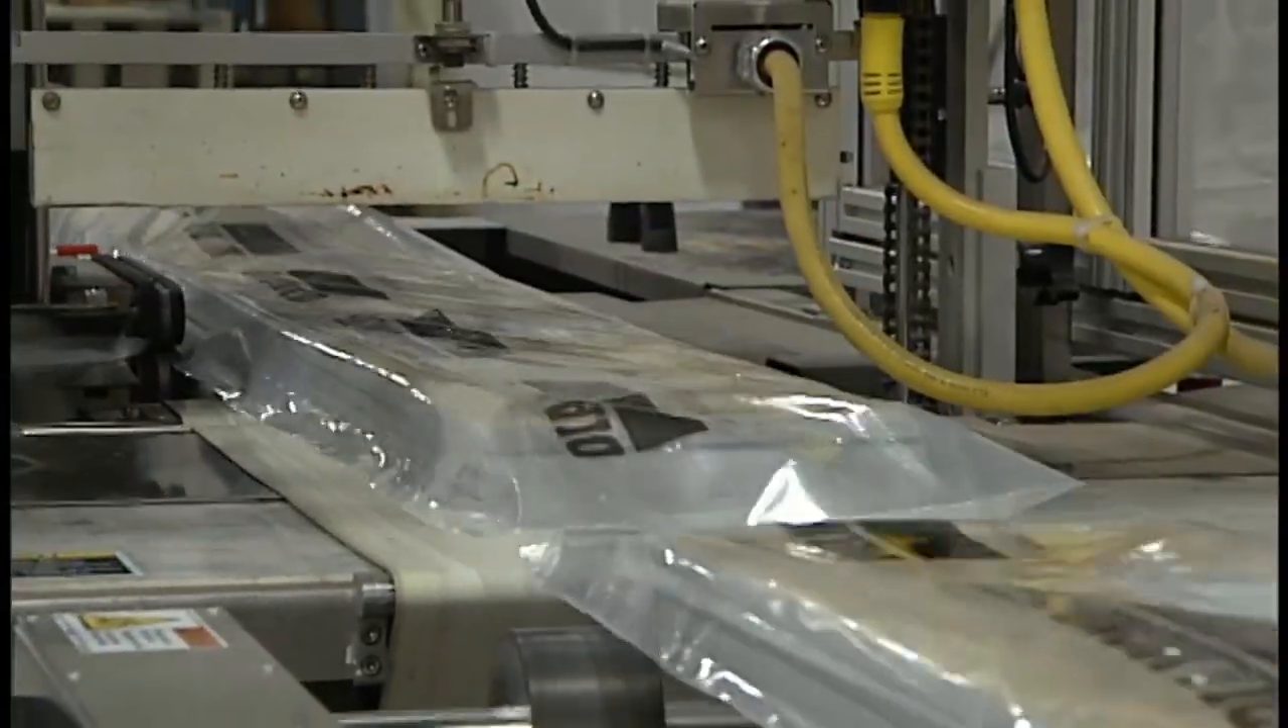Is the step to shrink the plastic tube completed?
No.